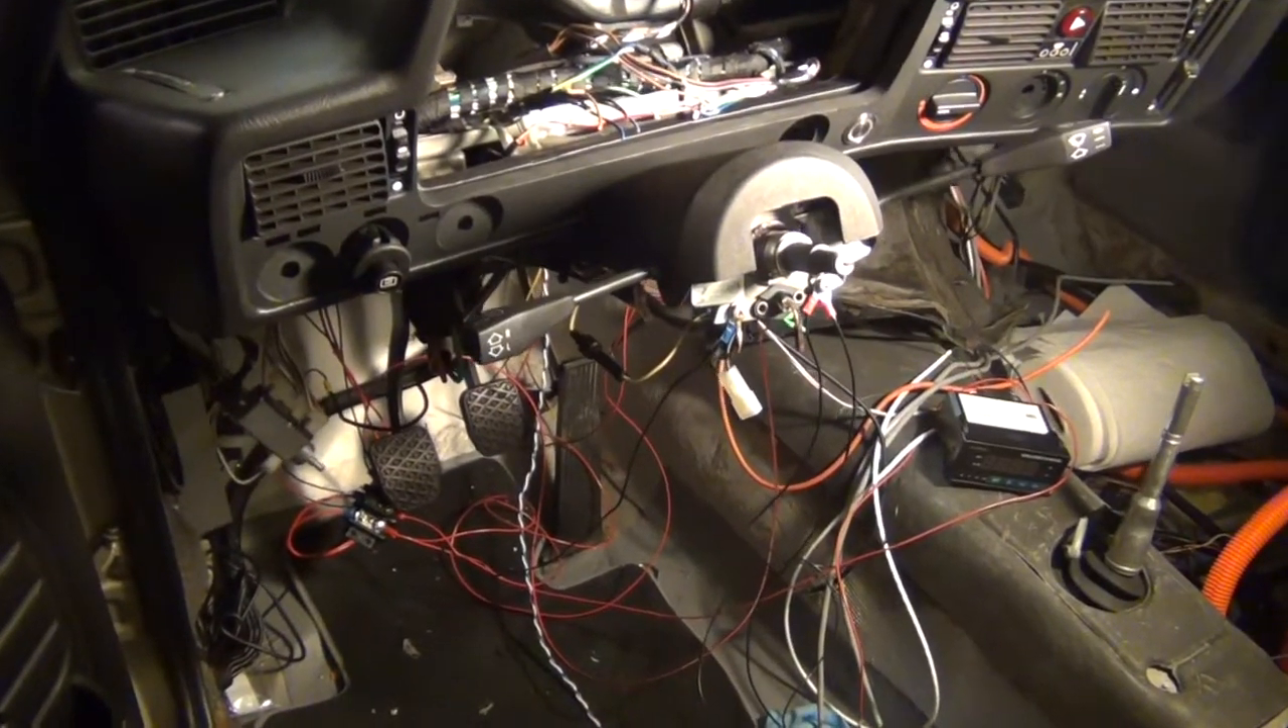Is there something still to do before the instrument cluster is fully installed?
Yes.